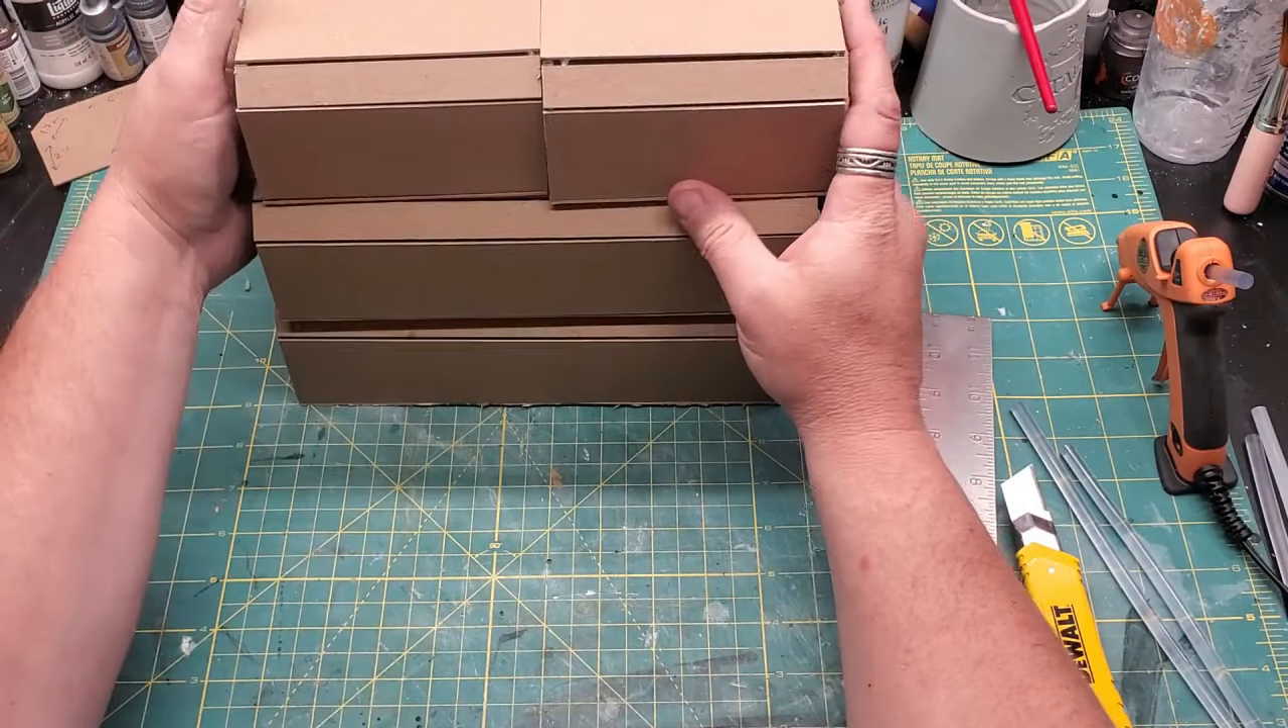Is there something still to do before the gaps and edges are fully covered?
Yes.